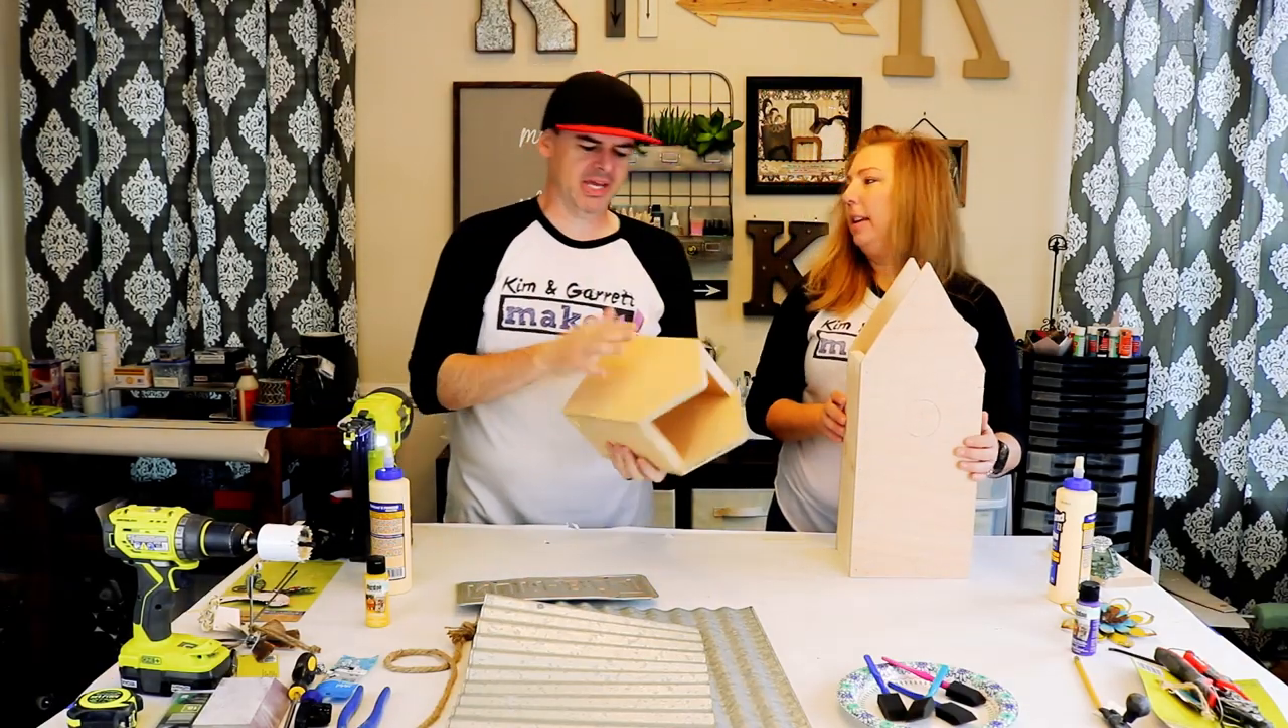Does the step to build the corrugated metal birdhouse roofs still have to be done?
Yes.